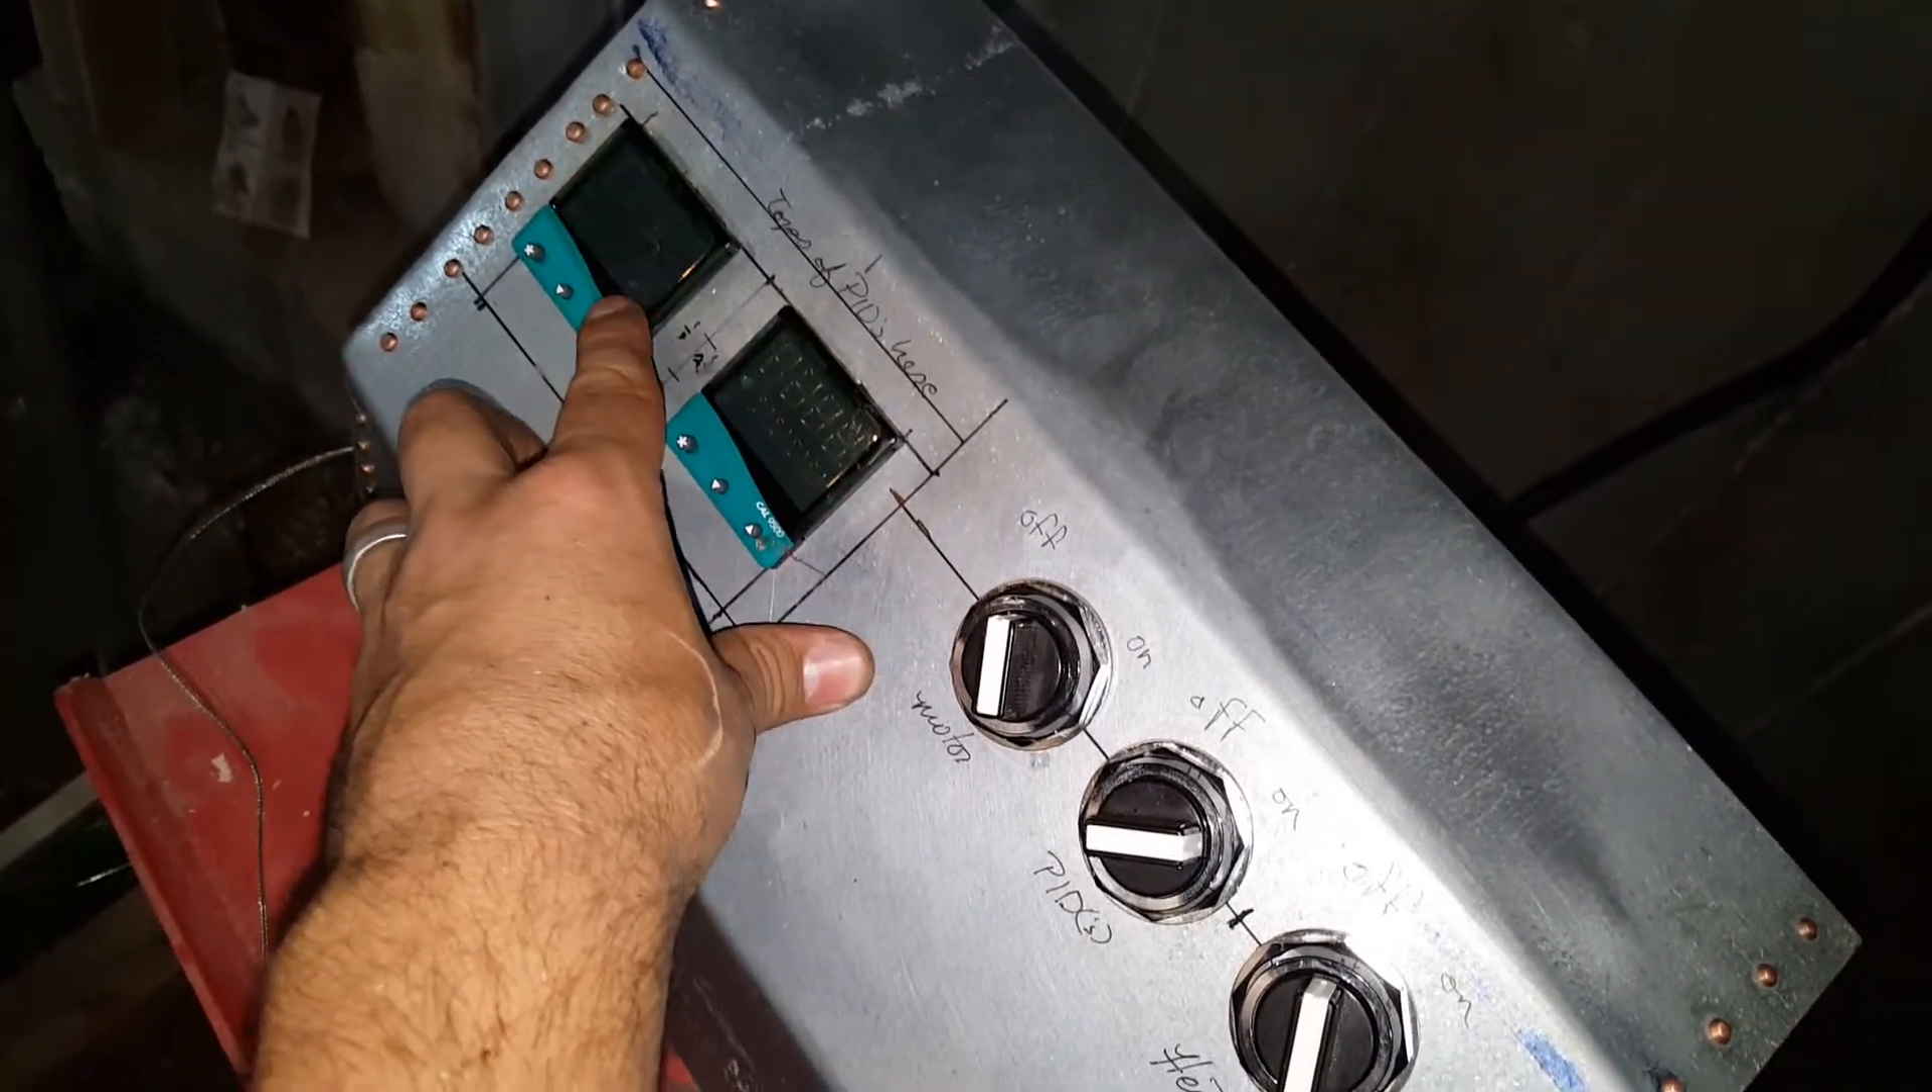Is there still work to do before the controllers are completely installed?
No.